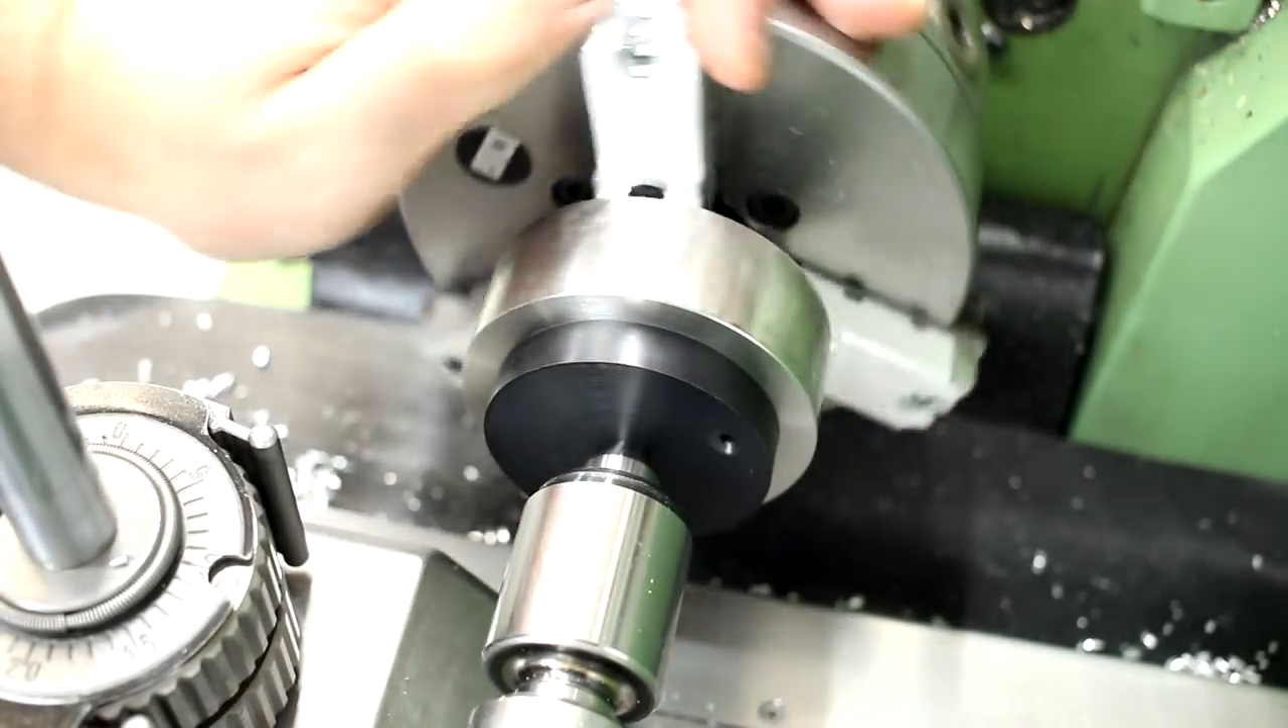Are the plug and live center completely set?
Yes.